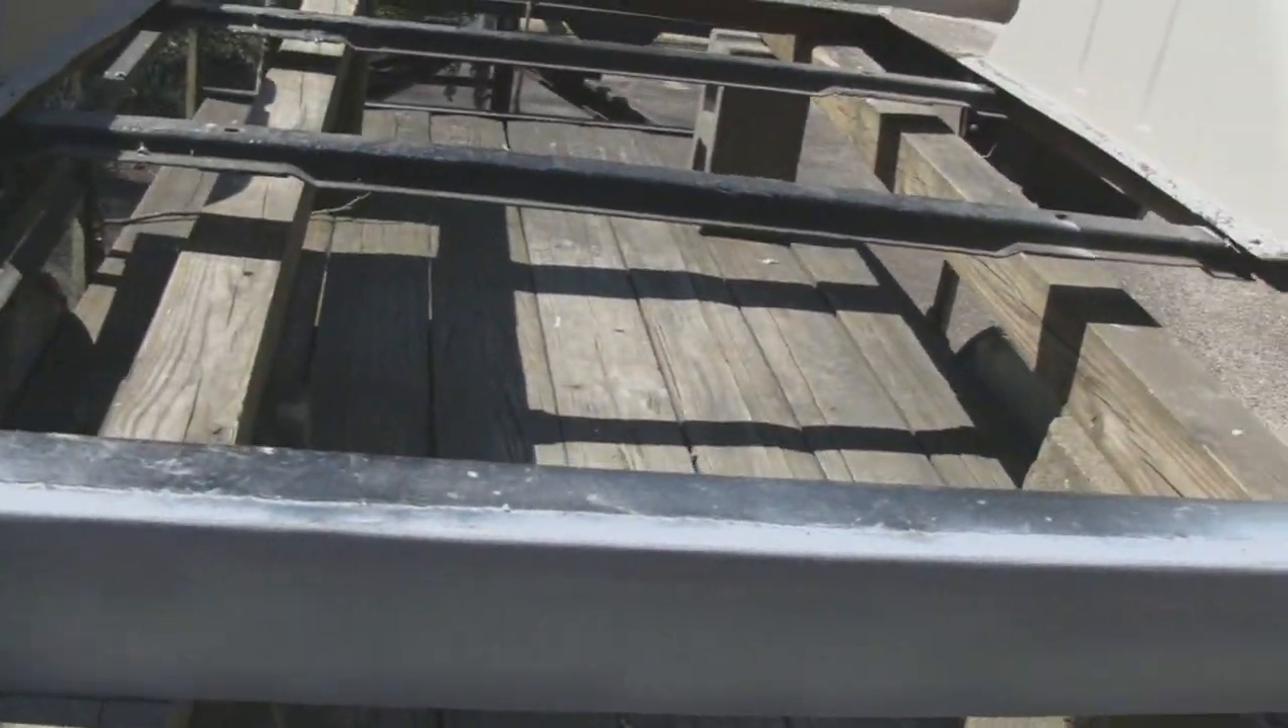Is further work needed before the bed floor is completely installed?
Yes.